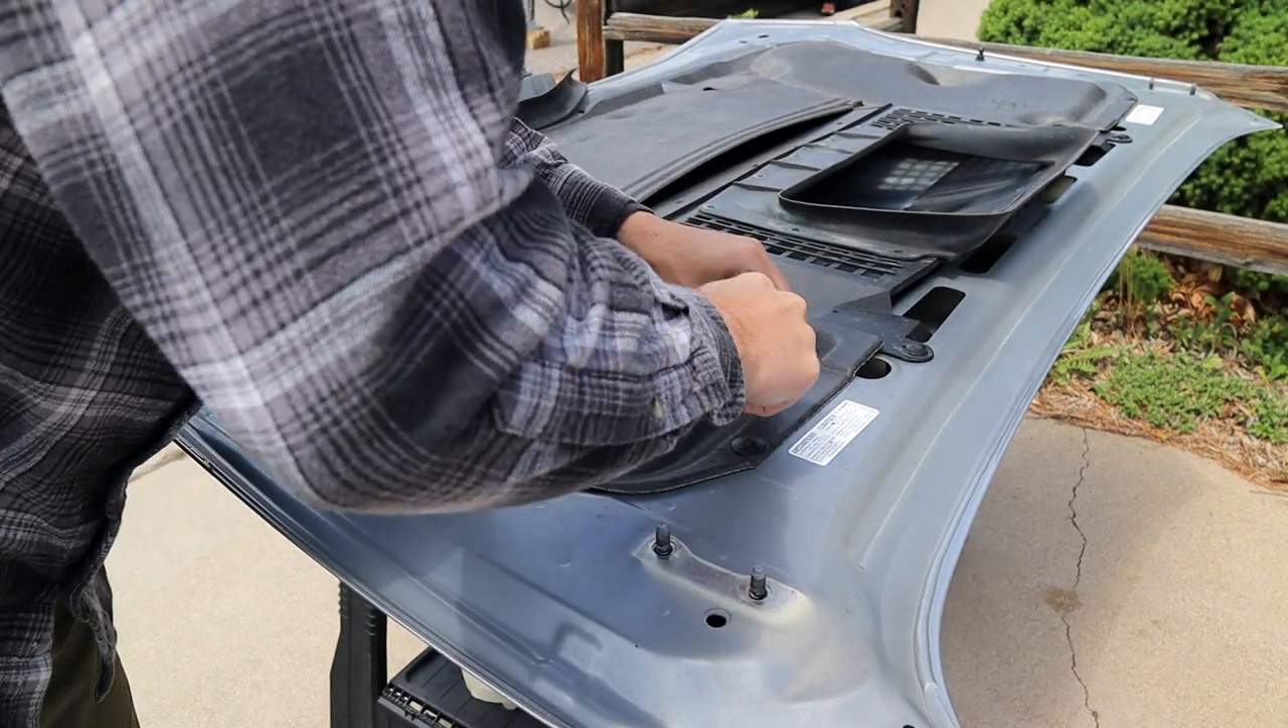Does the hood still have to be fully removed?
No.